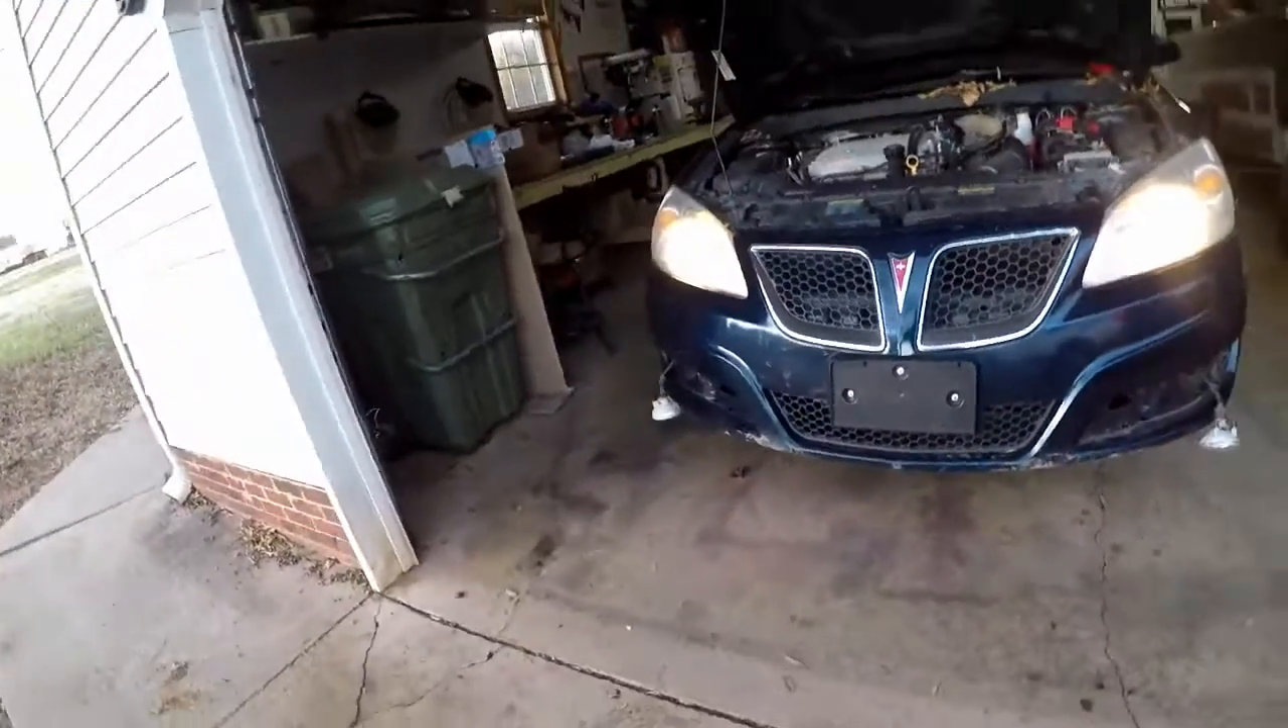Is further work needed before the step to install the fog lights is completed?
Yes.